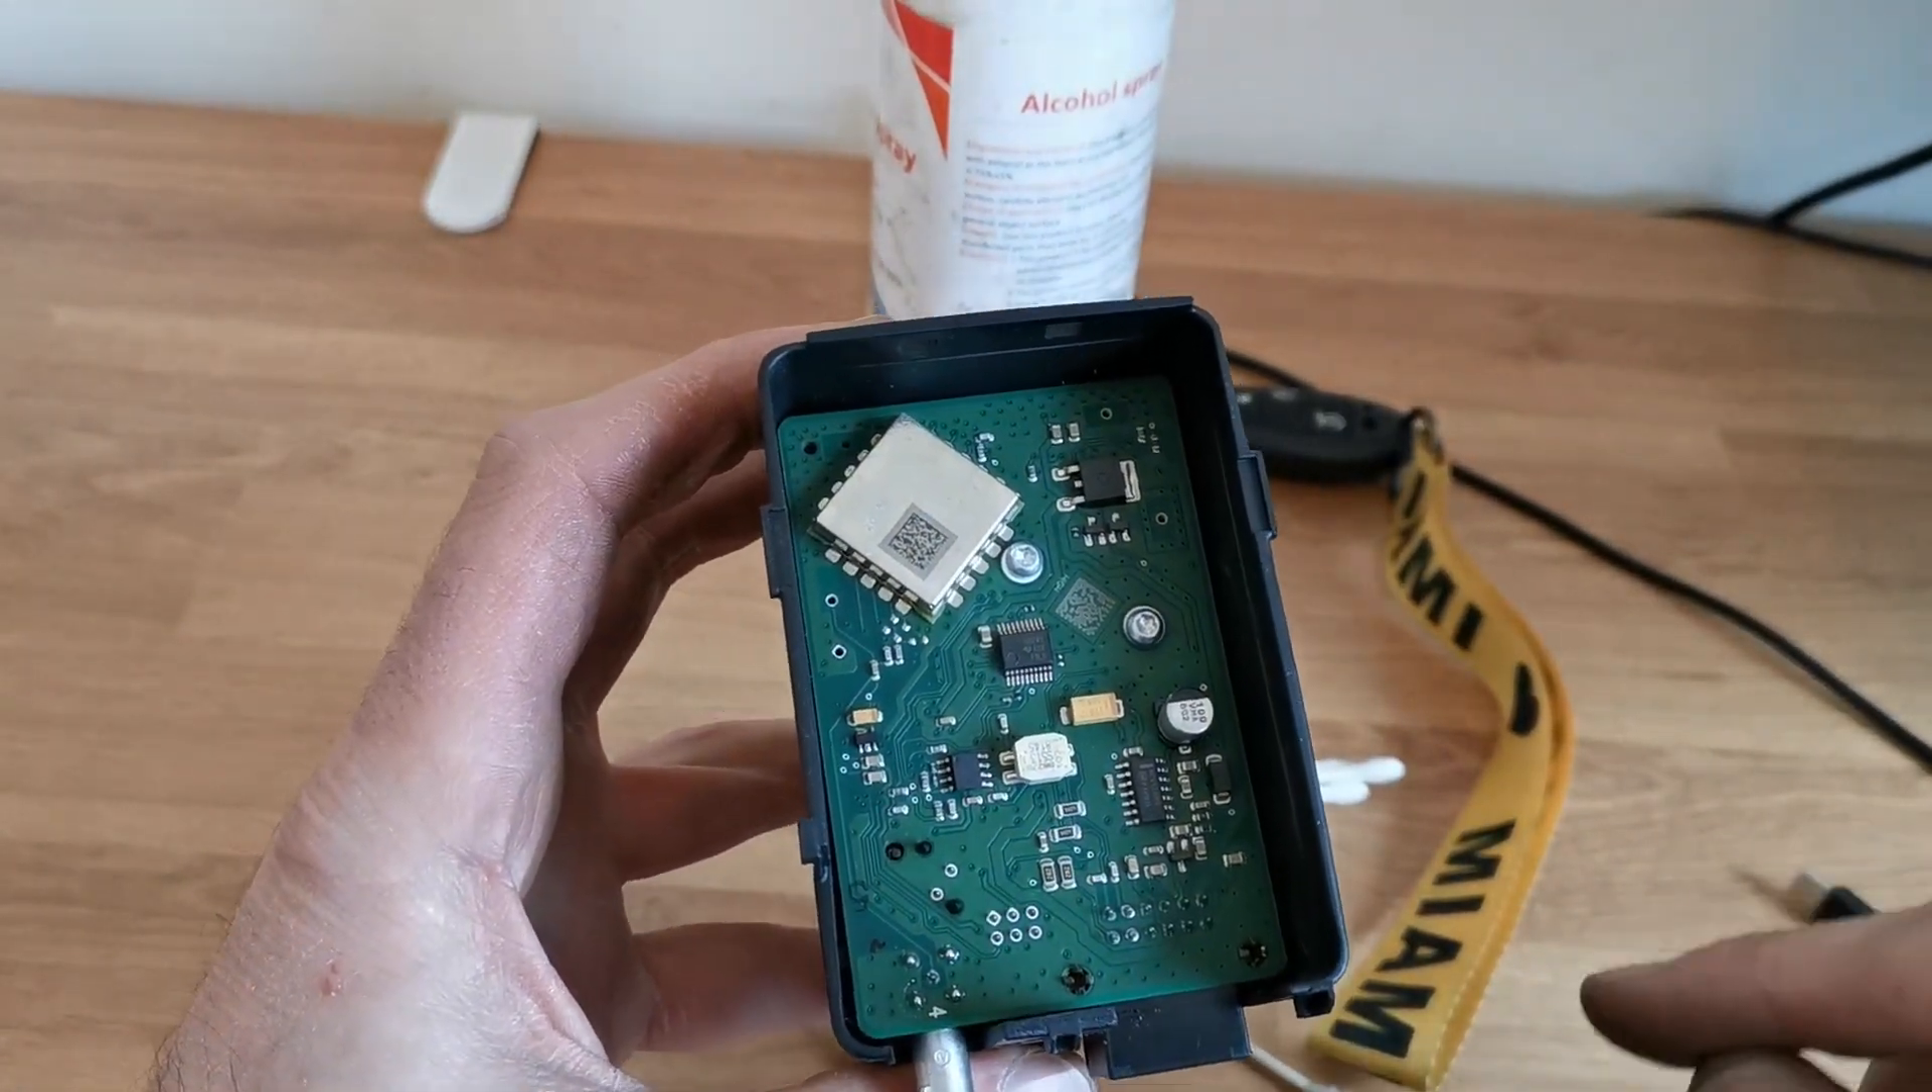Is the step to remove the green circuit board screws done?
No.